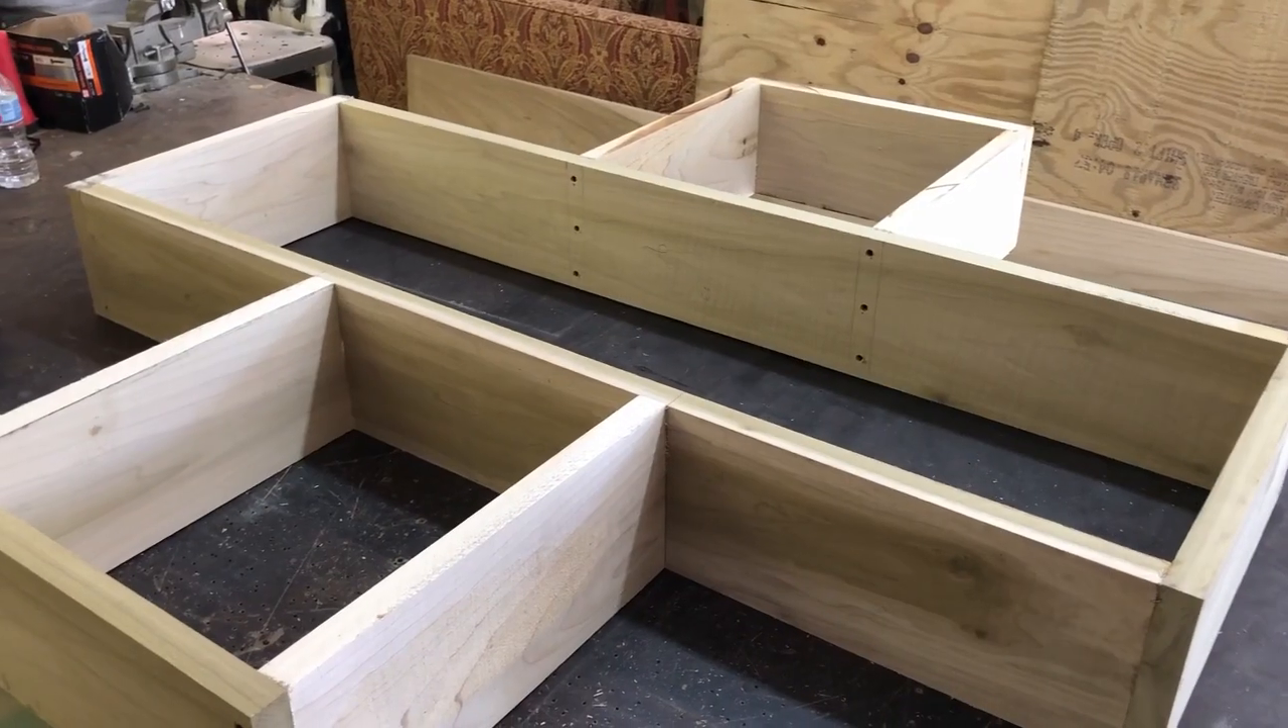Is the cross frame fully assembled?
Yes.